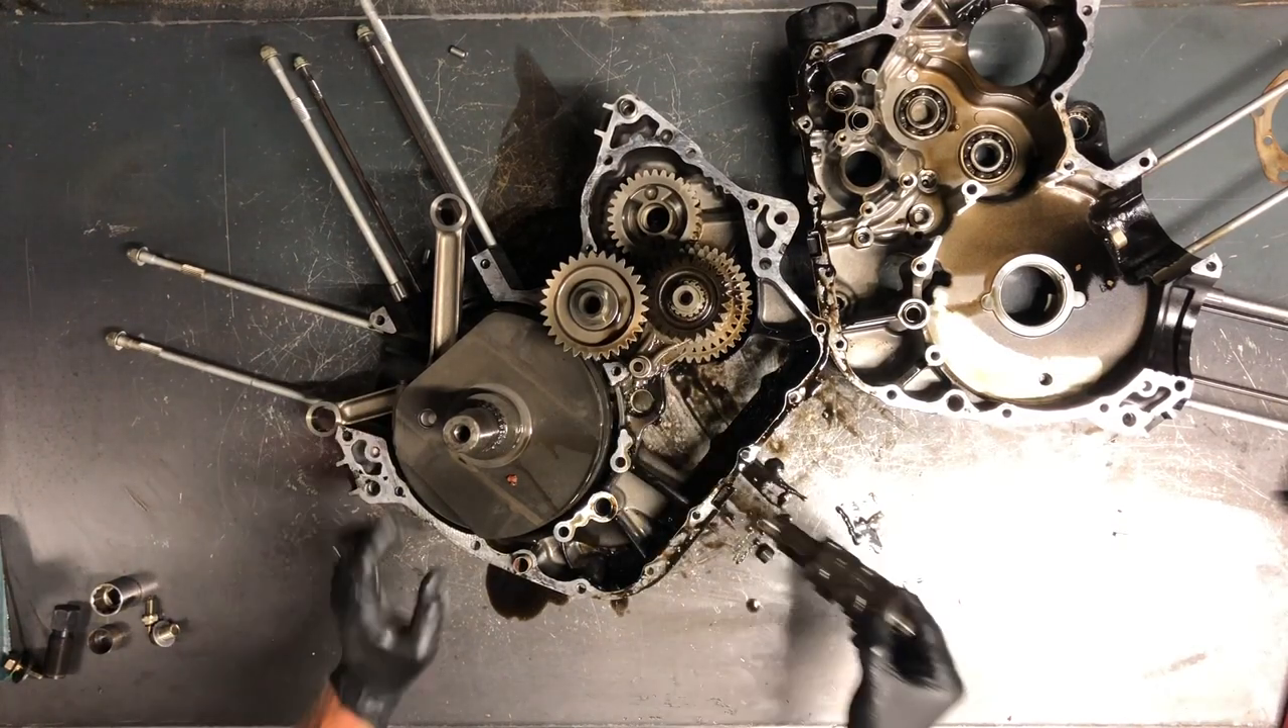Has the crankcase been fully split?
Yes.